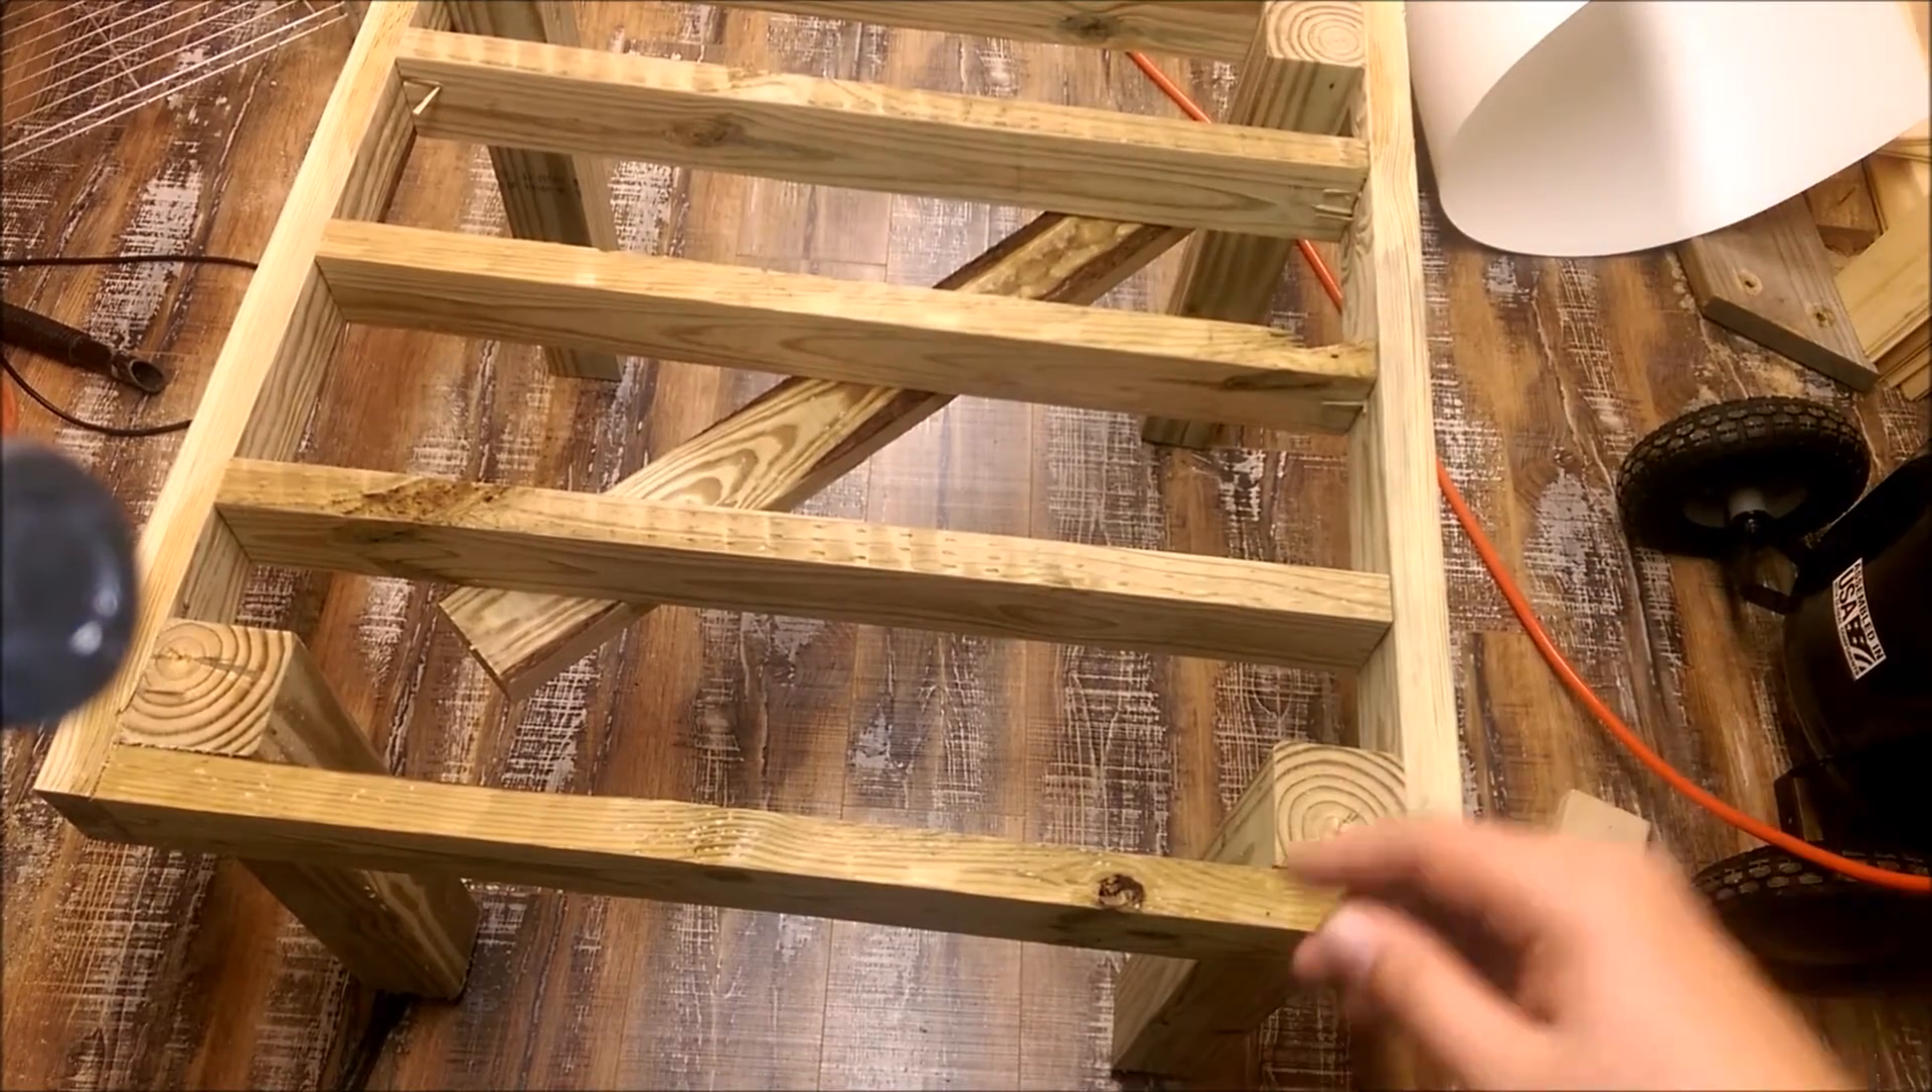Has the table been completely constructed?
No.